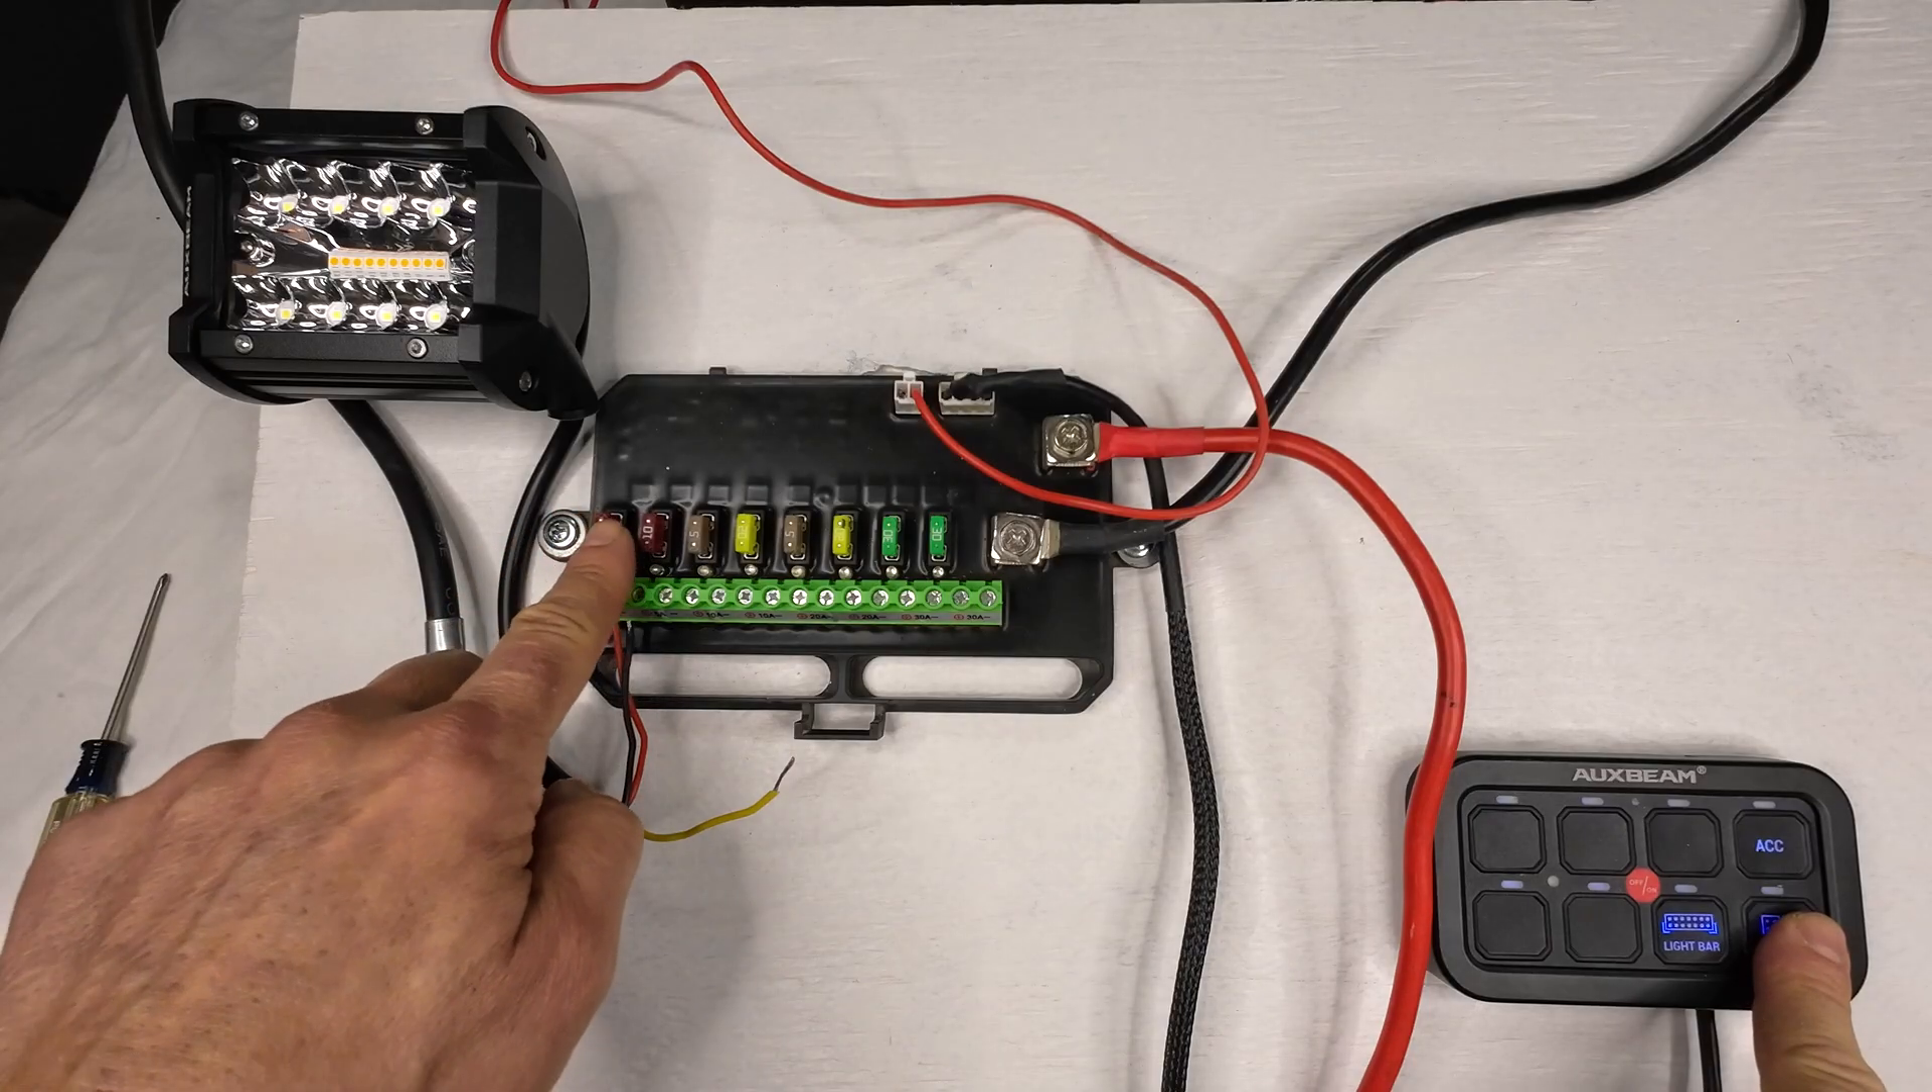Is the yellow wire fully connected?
No.